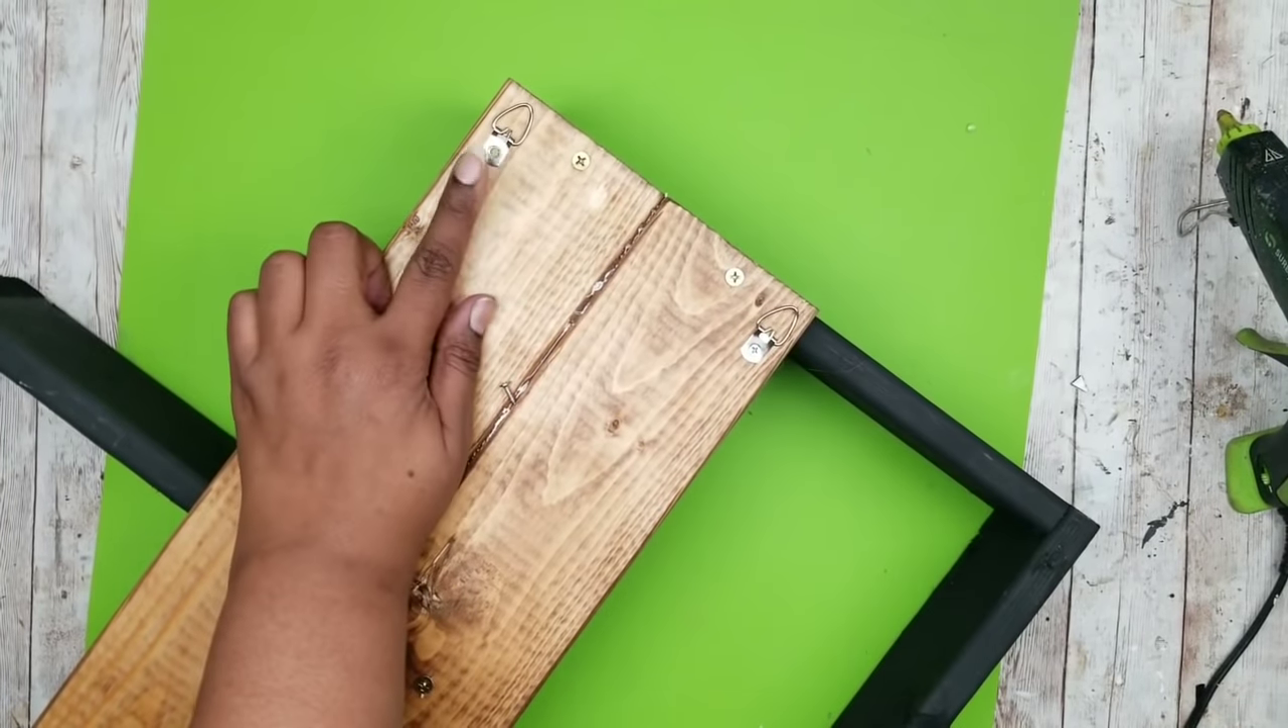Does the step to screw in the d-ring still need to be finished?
No.